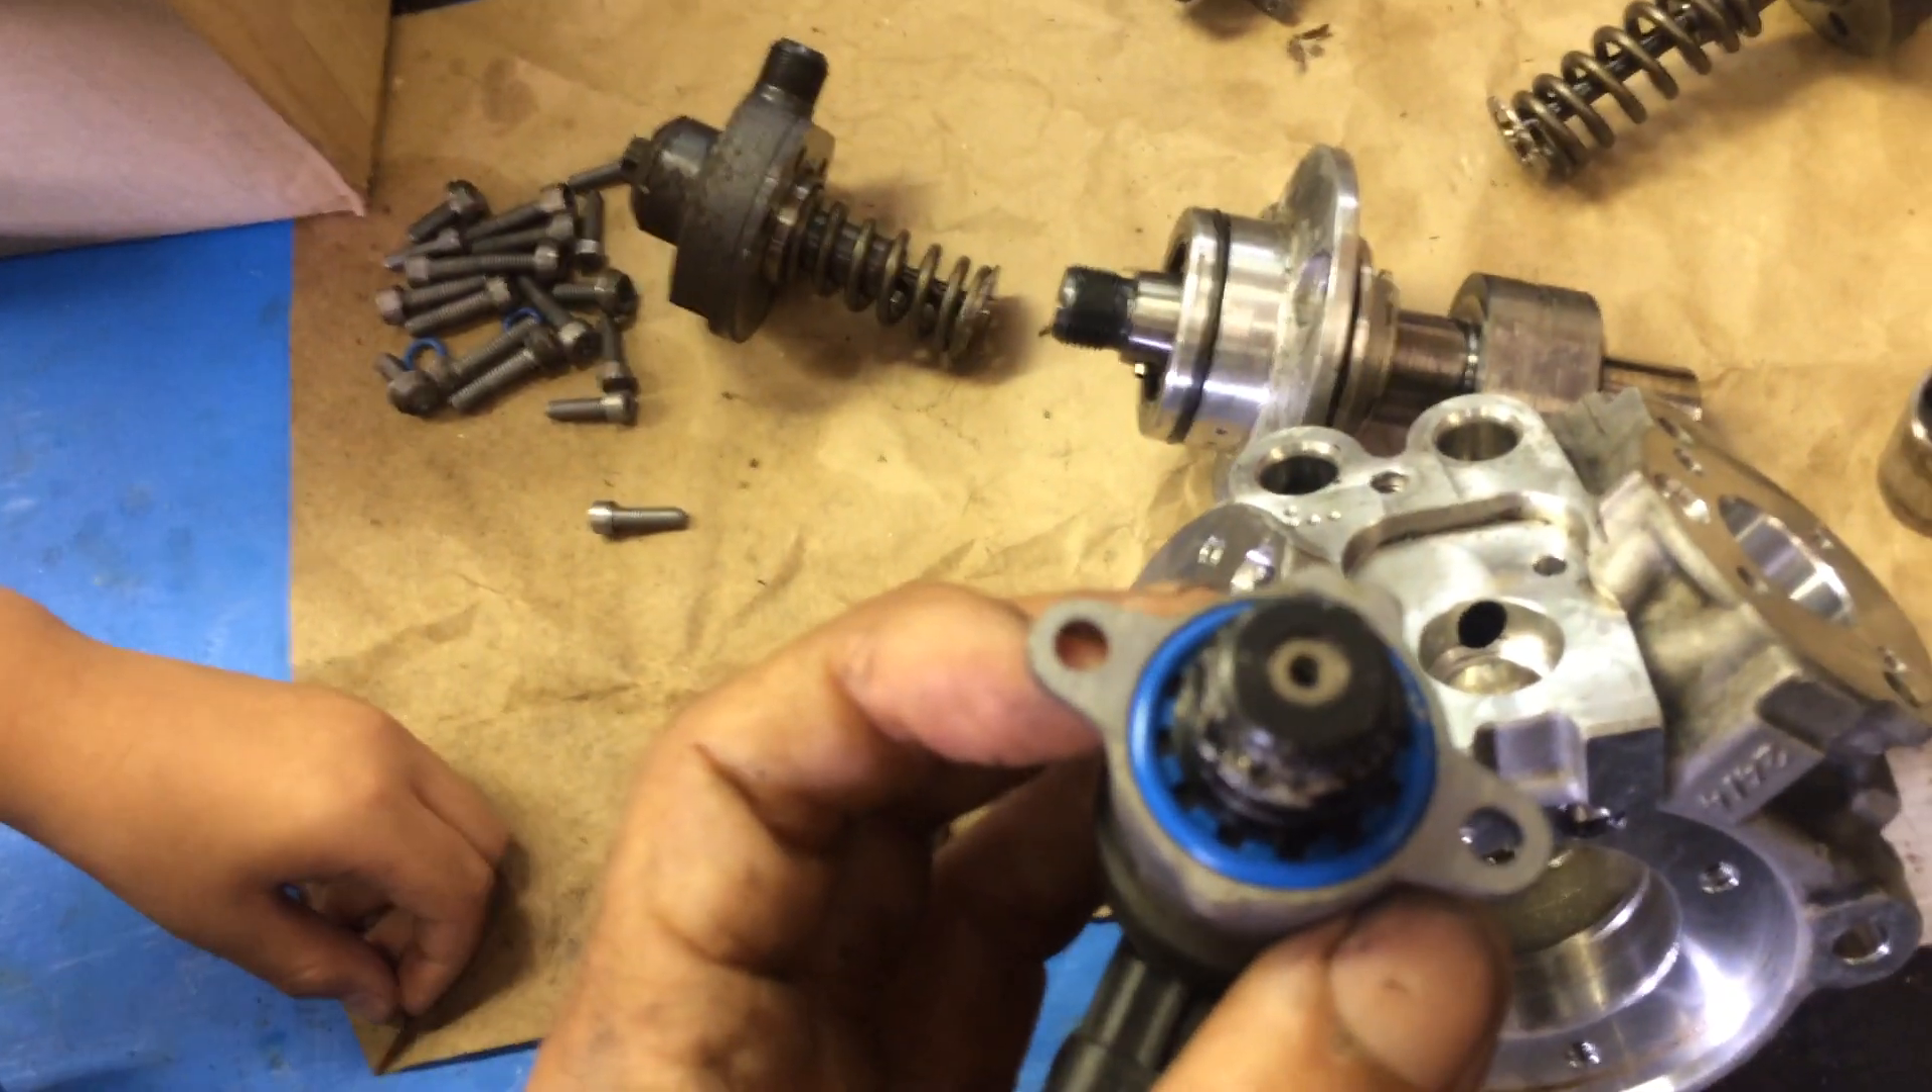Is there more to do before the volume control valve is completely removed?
No.